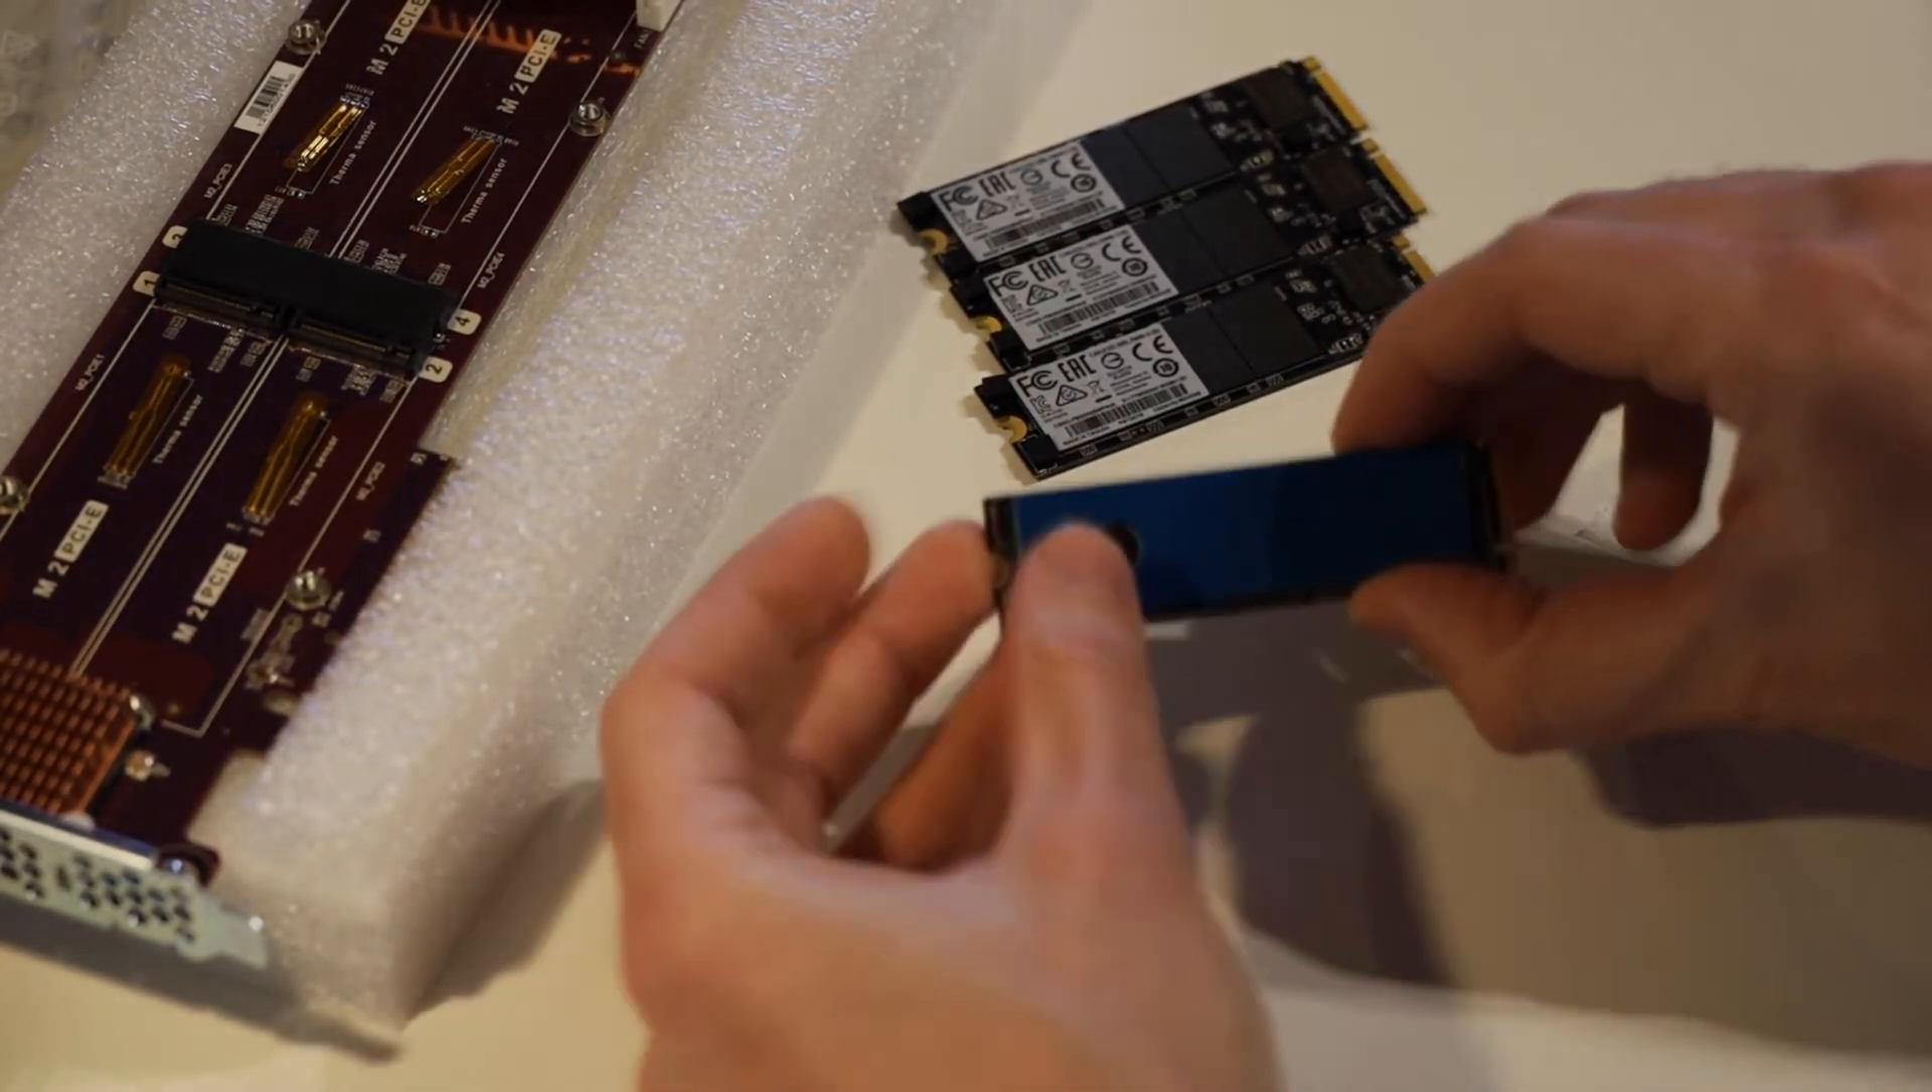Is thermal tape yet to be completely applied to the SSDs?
Yes.